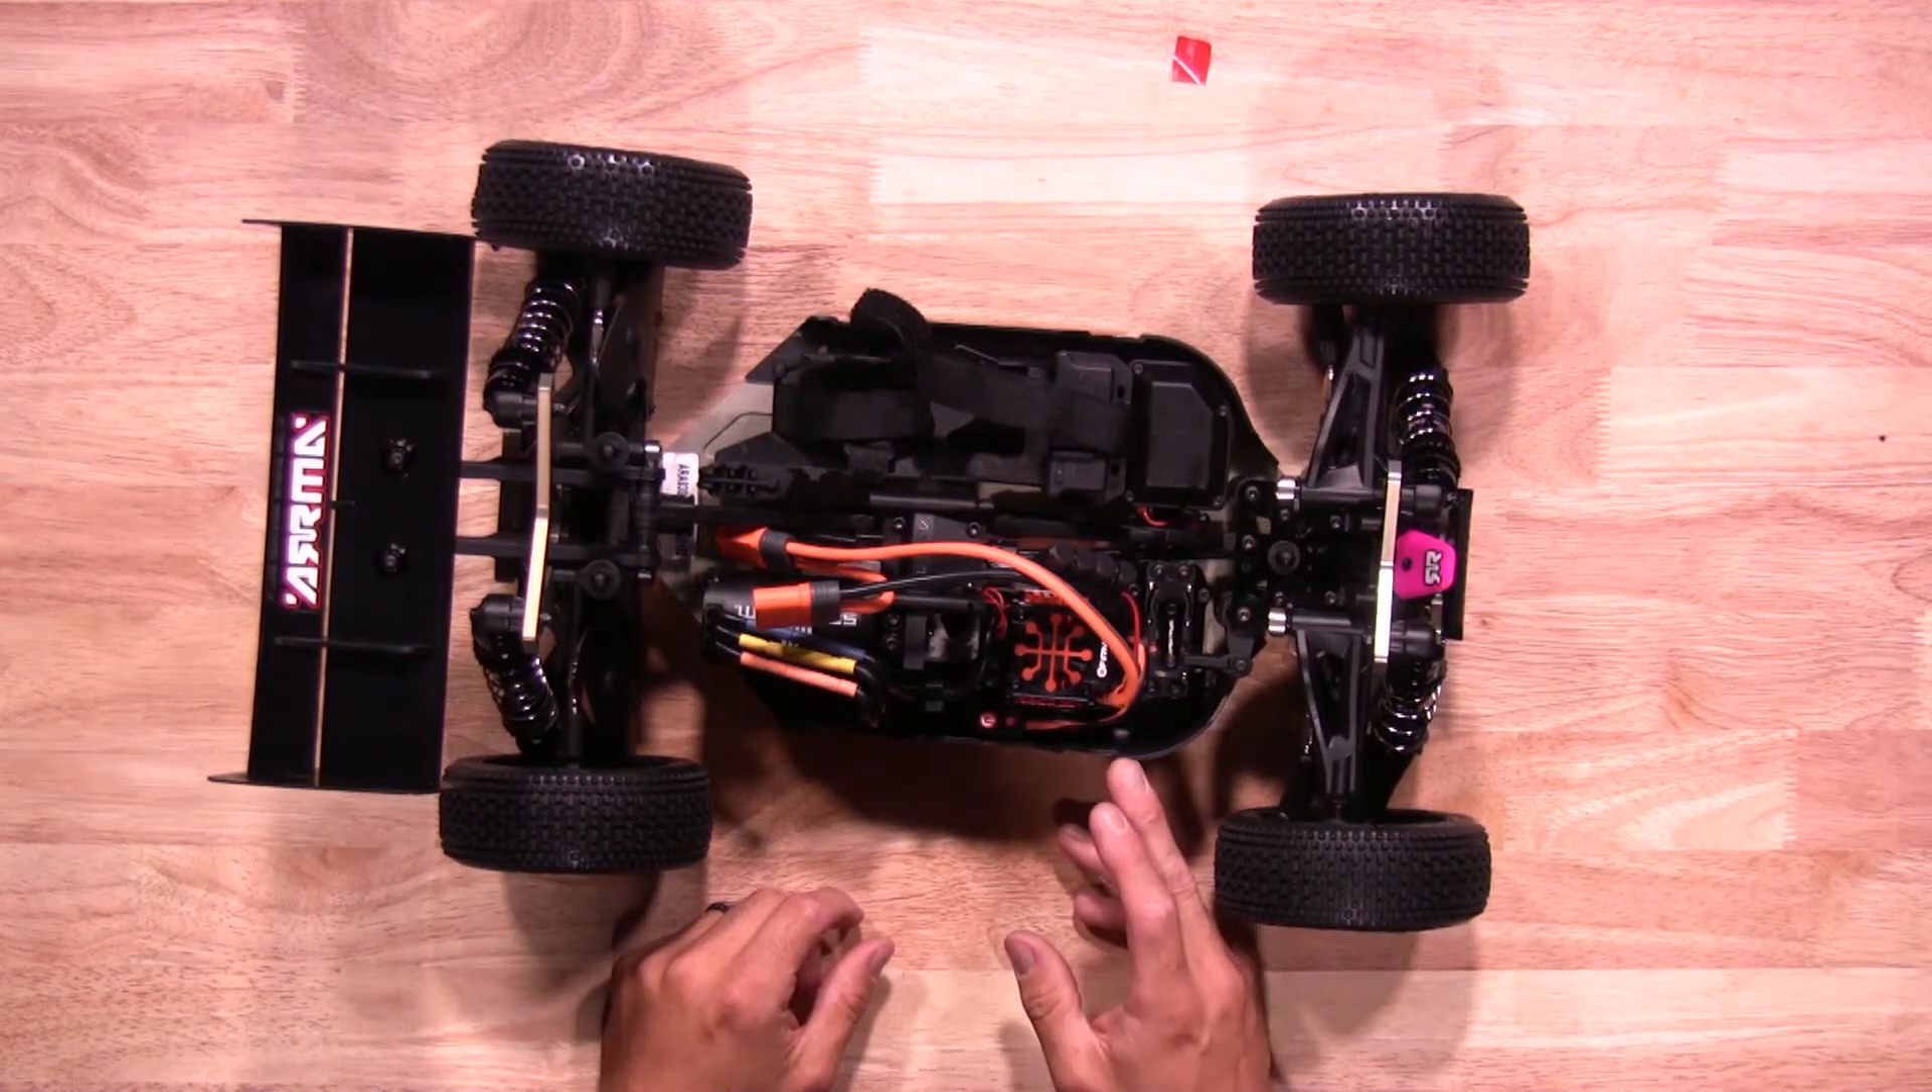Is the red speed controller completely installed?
Yes.